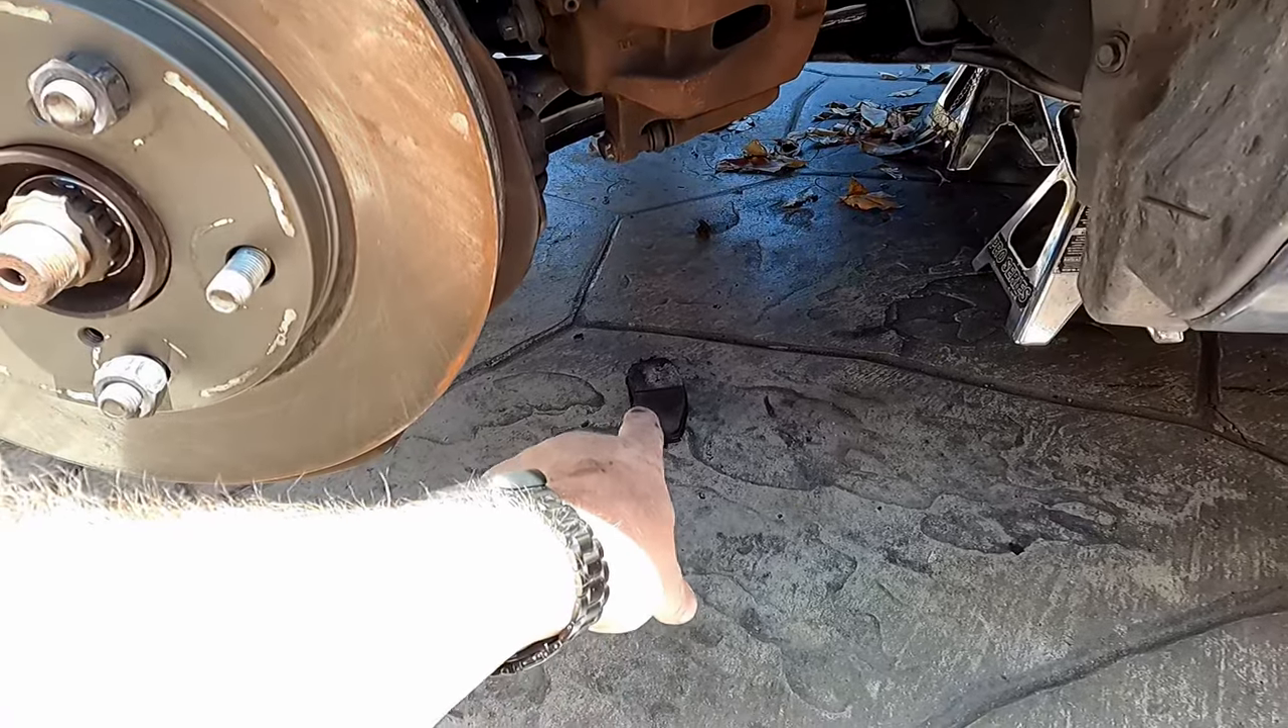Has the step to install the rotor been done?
Yes.